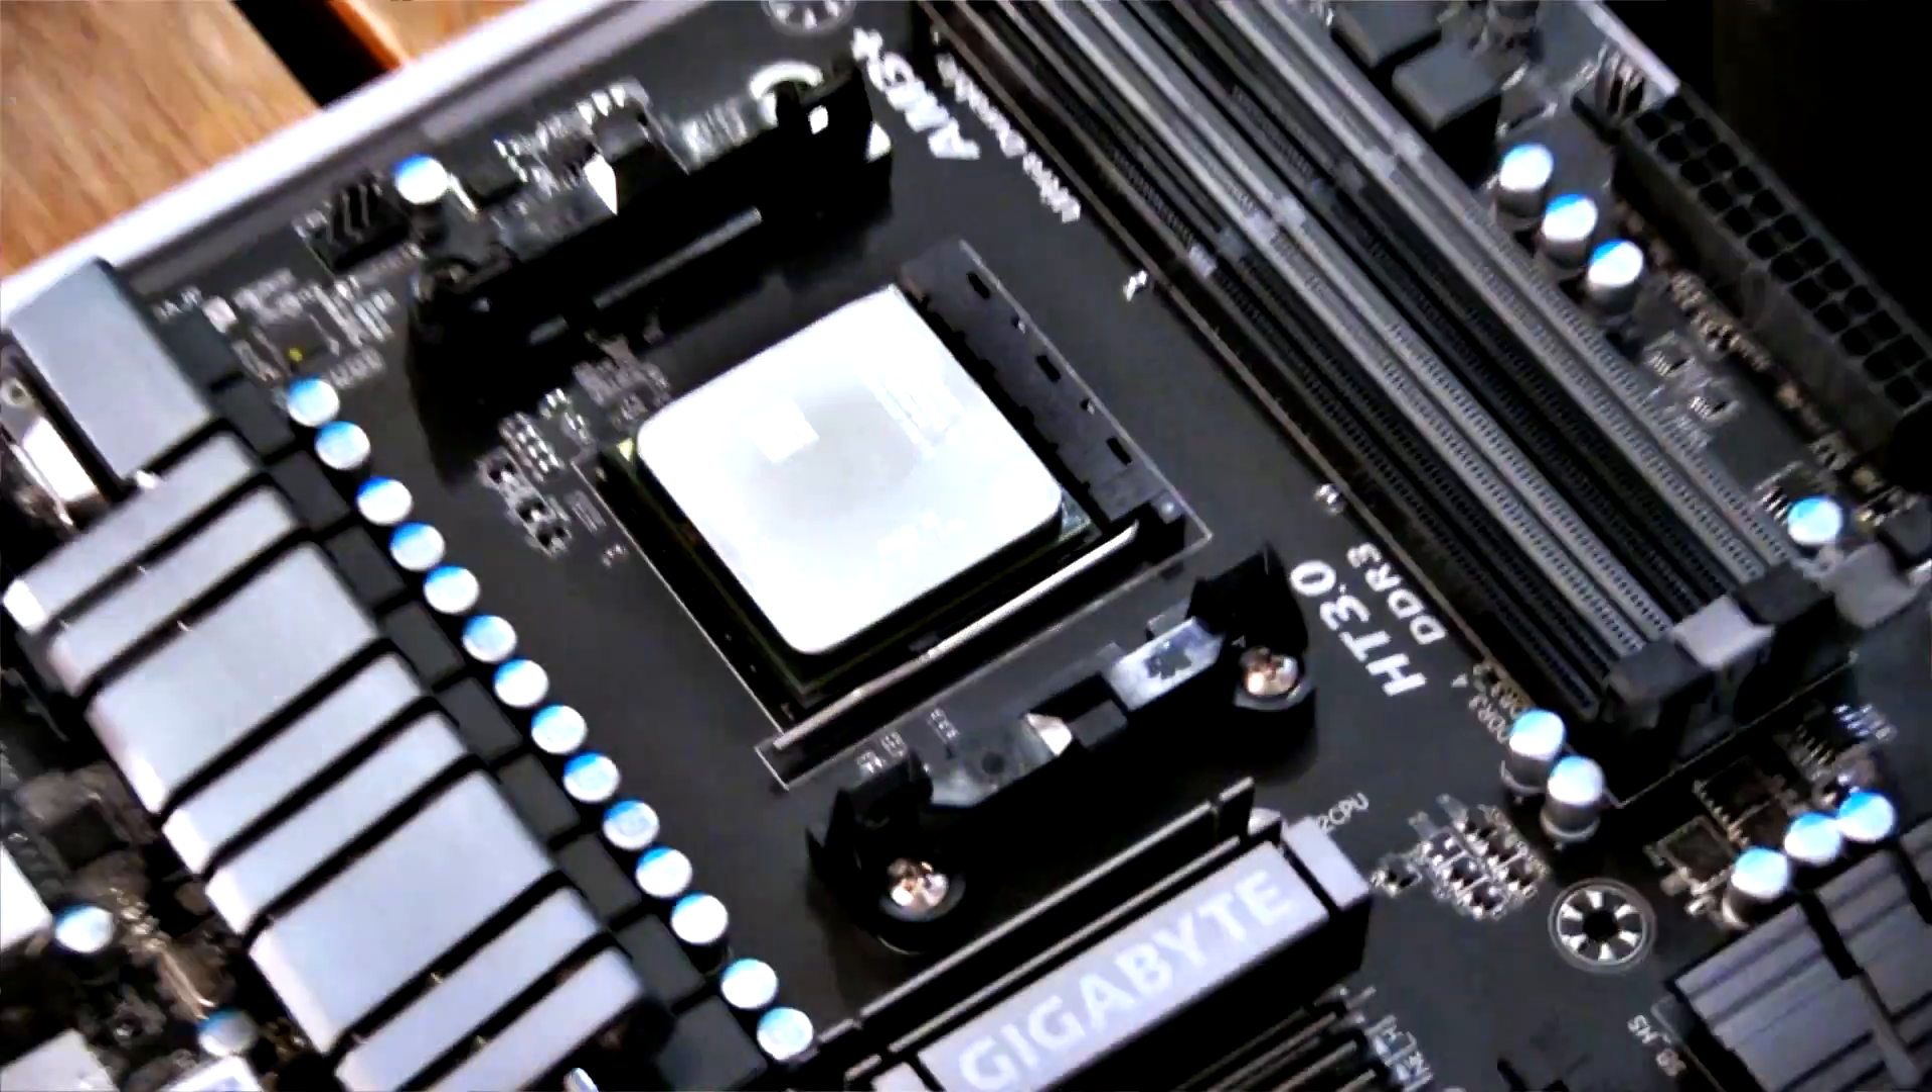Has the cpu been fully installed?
Yes.